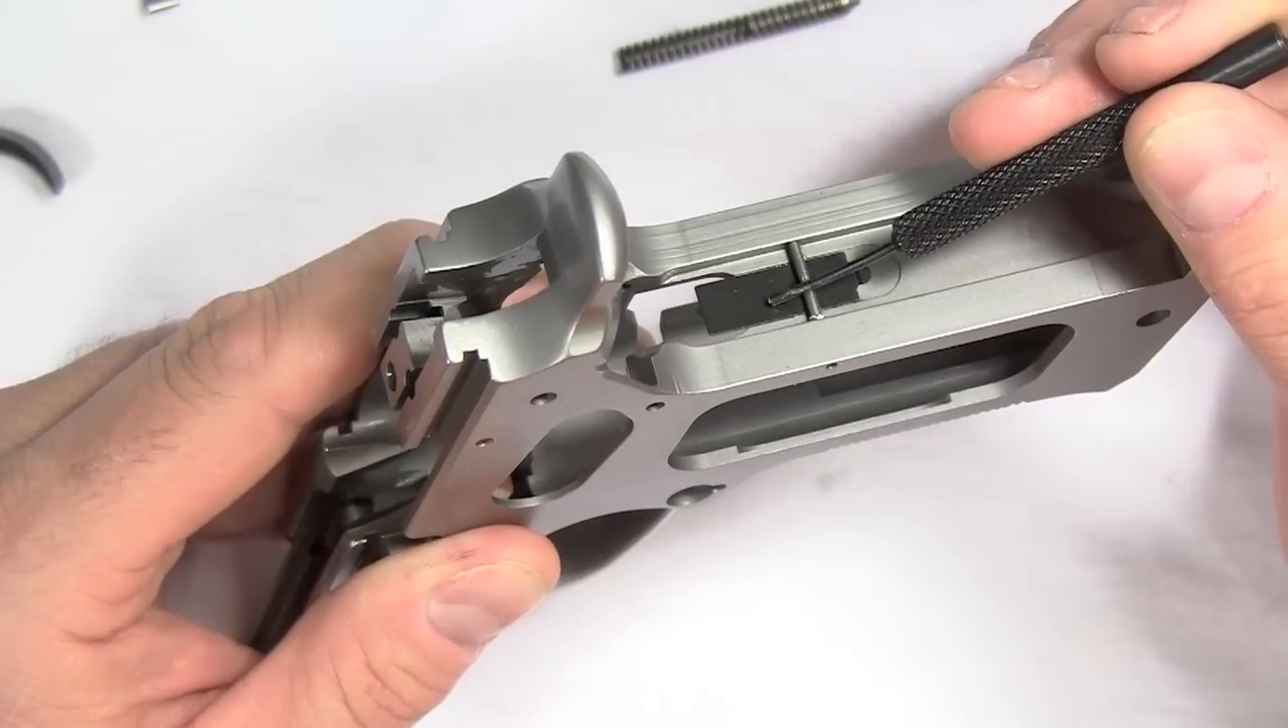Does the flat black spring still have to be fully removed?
Yes.